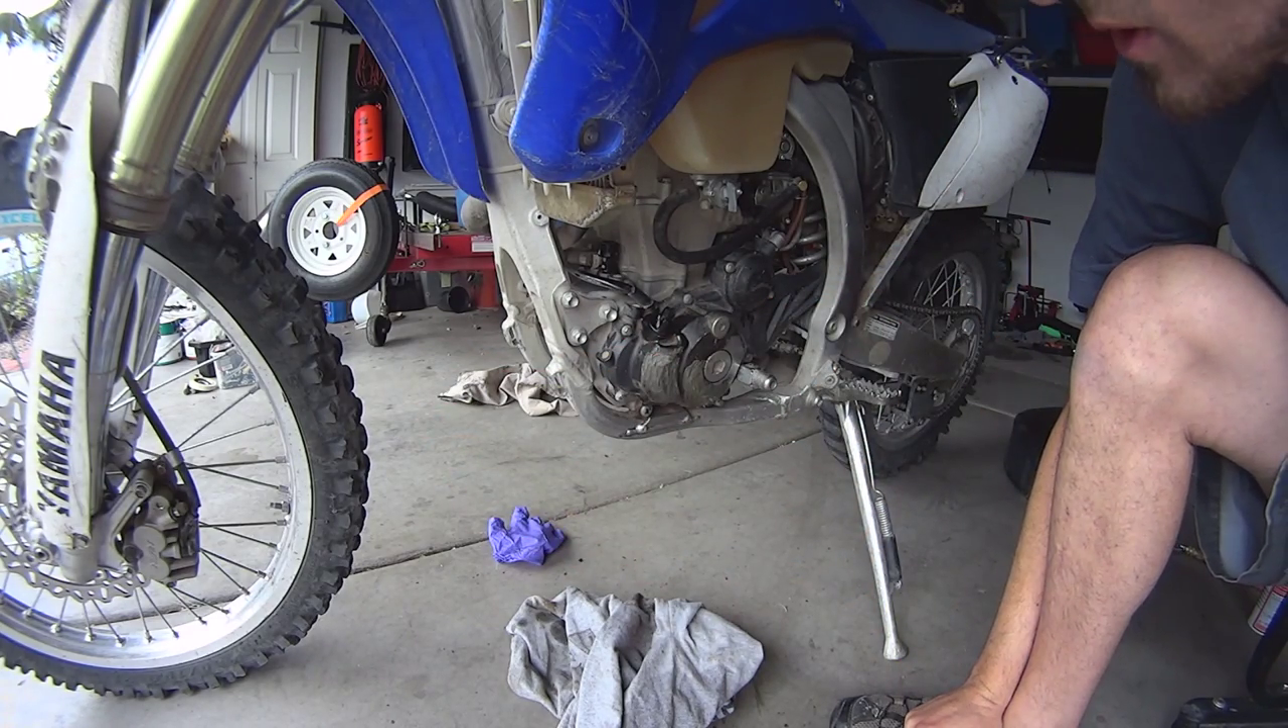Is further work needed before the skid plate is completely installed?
Yes.